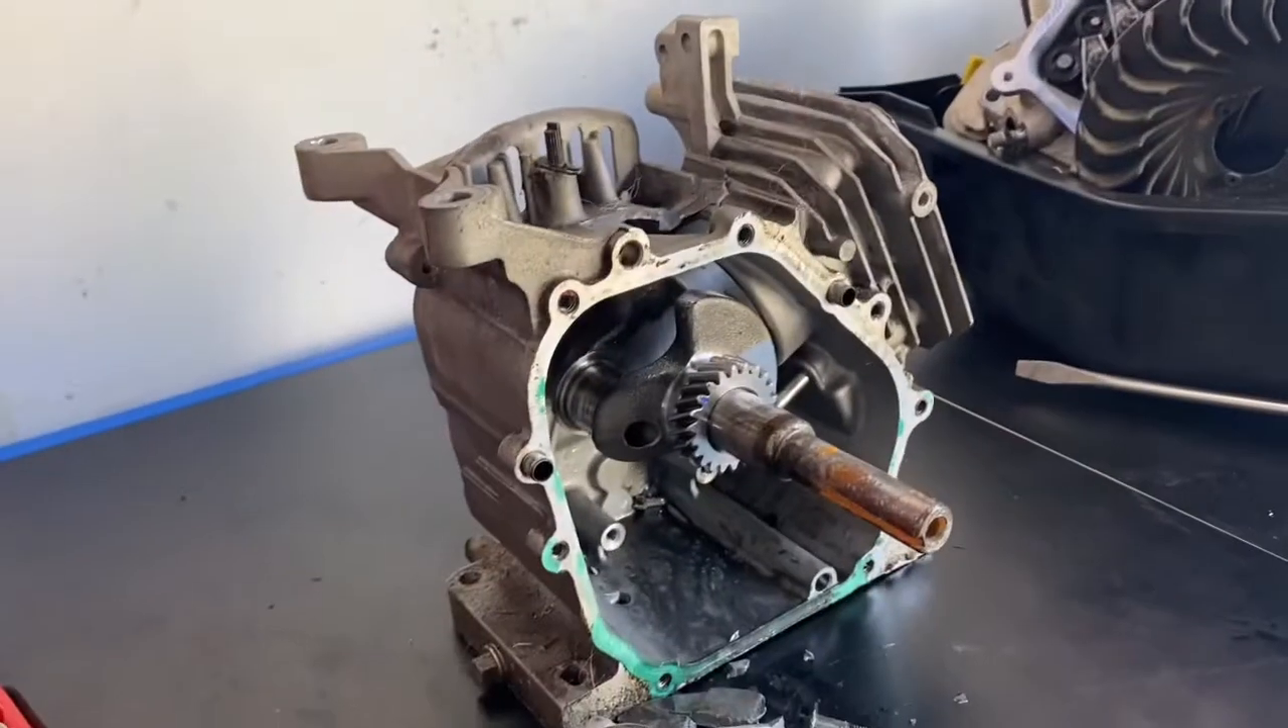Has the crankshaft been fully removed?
No.